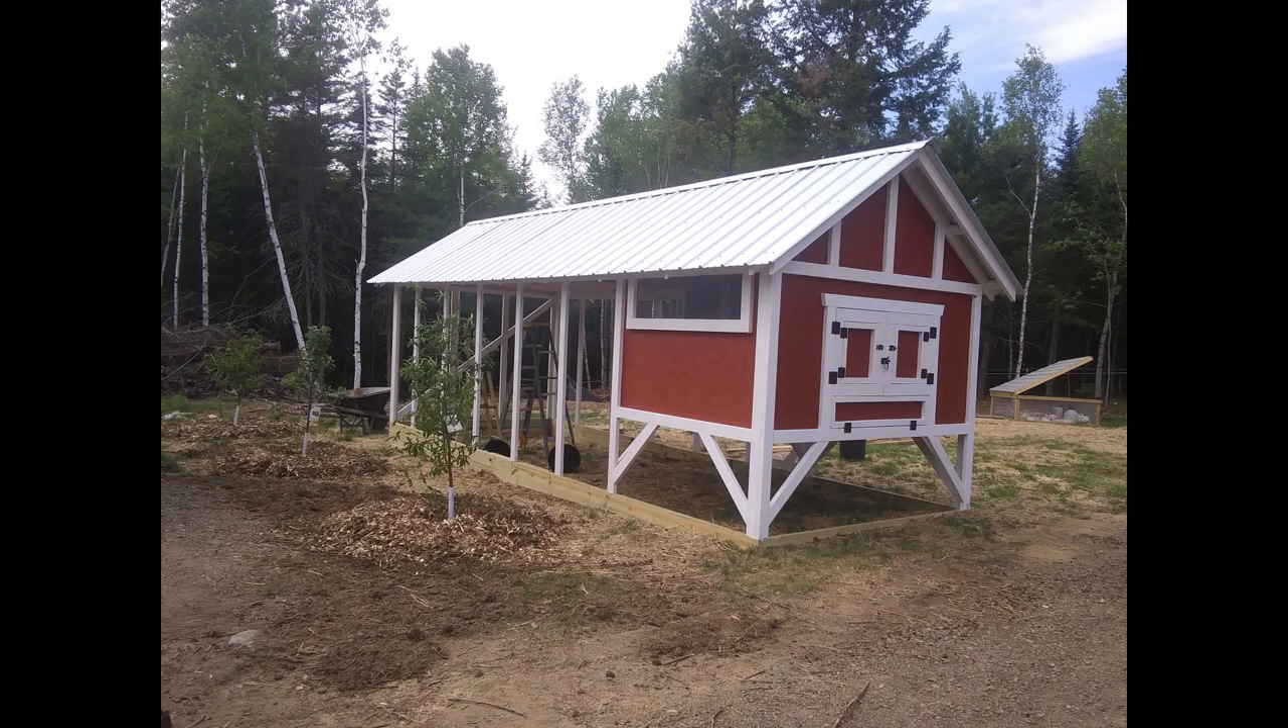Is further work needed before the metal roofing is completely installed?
No.